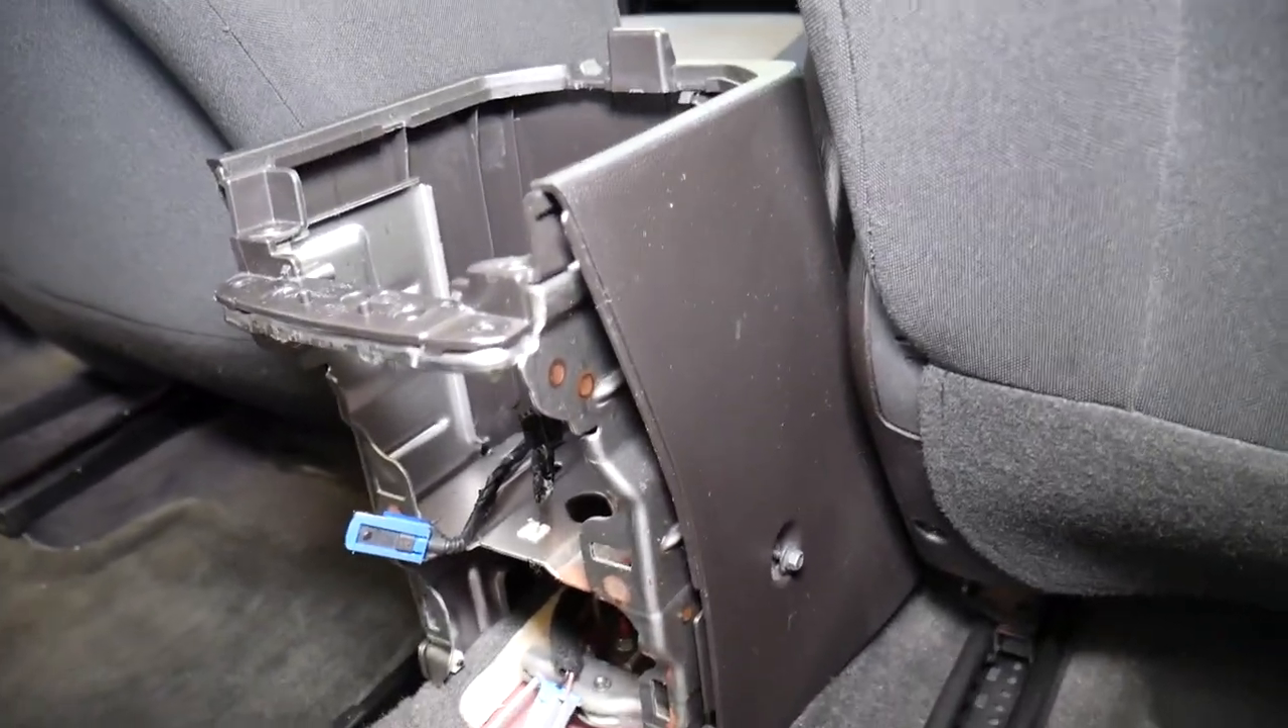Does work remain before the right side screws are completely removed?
Yes.